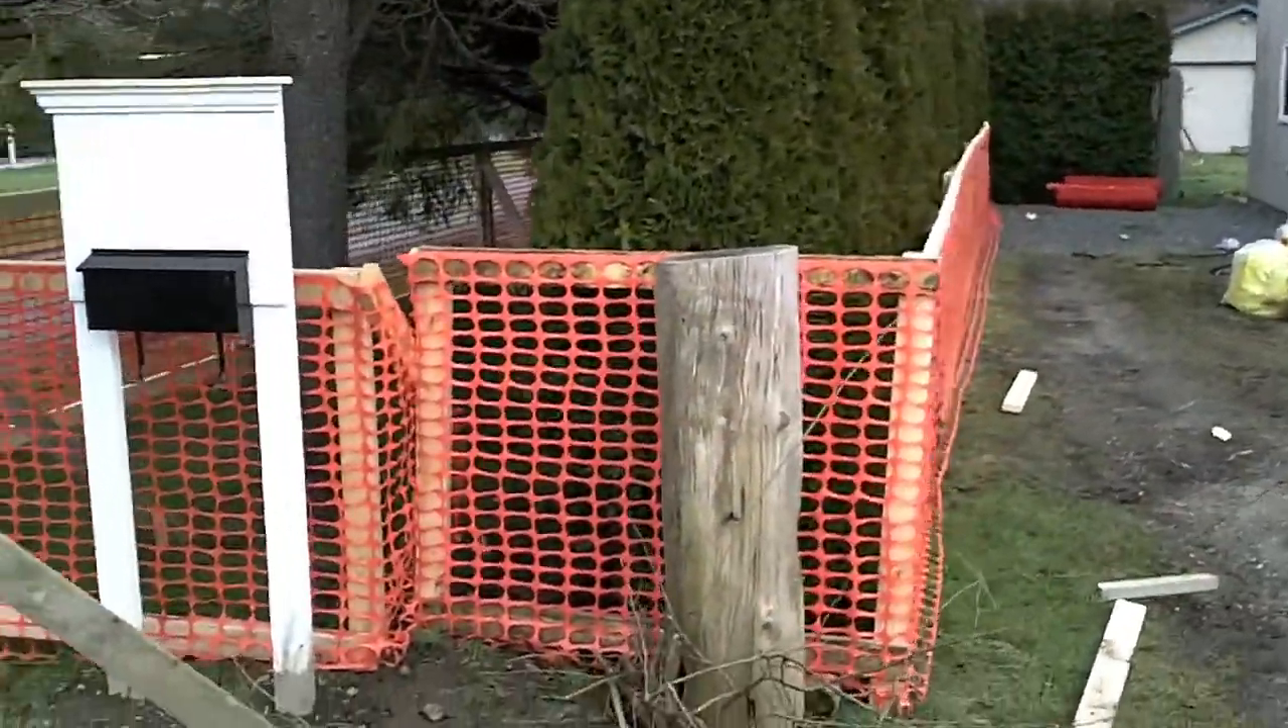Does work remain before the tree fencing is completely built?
No.